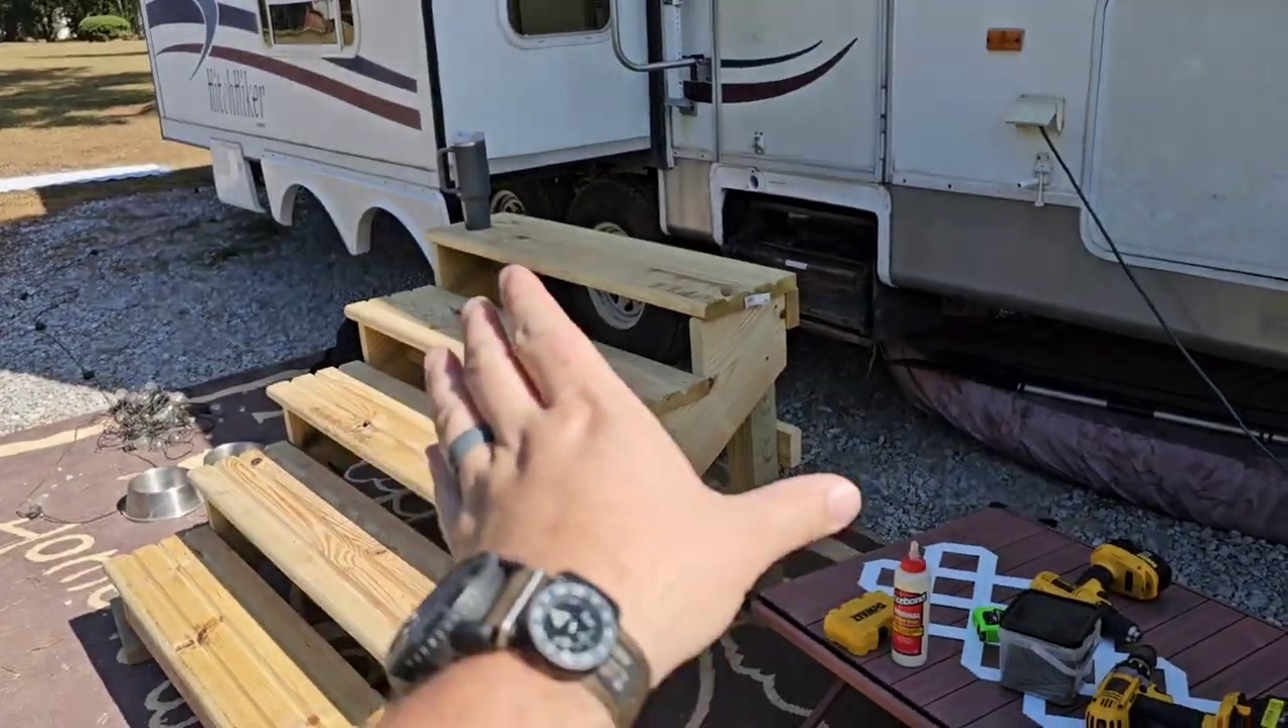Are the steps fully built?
Yes.